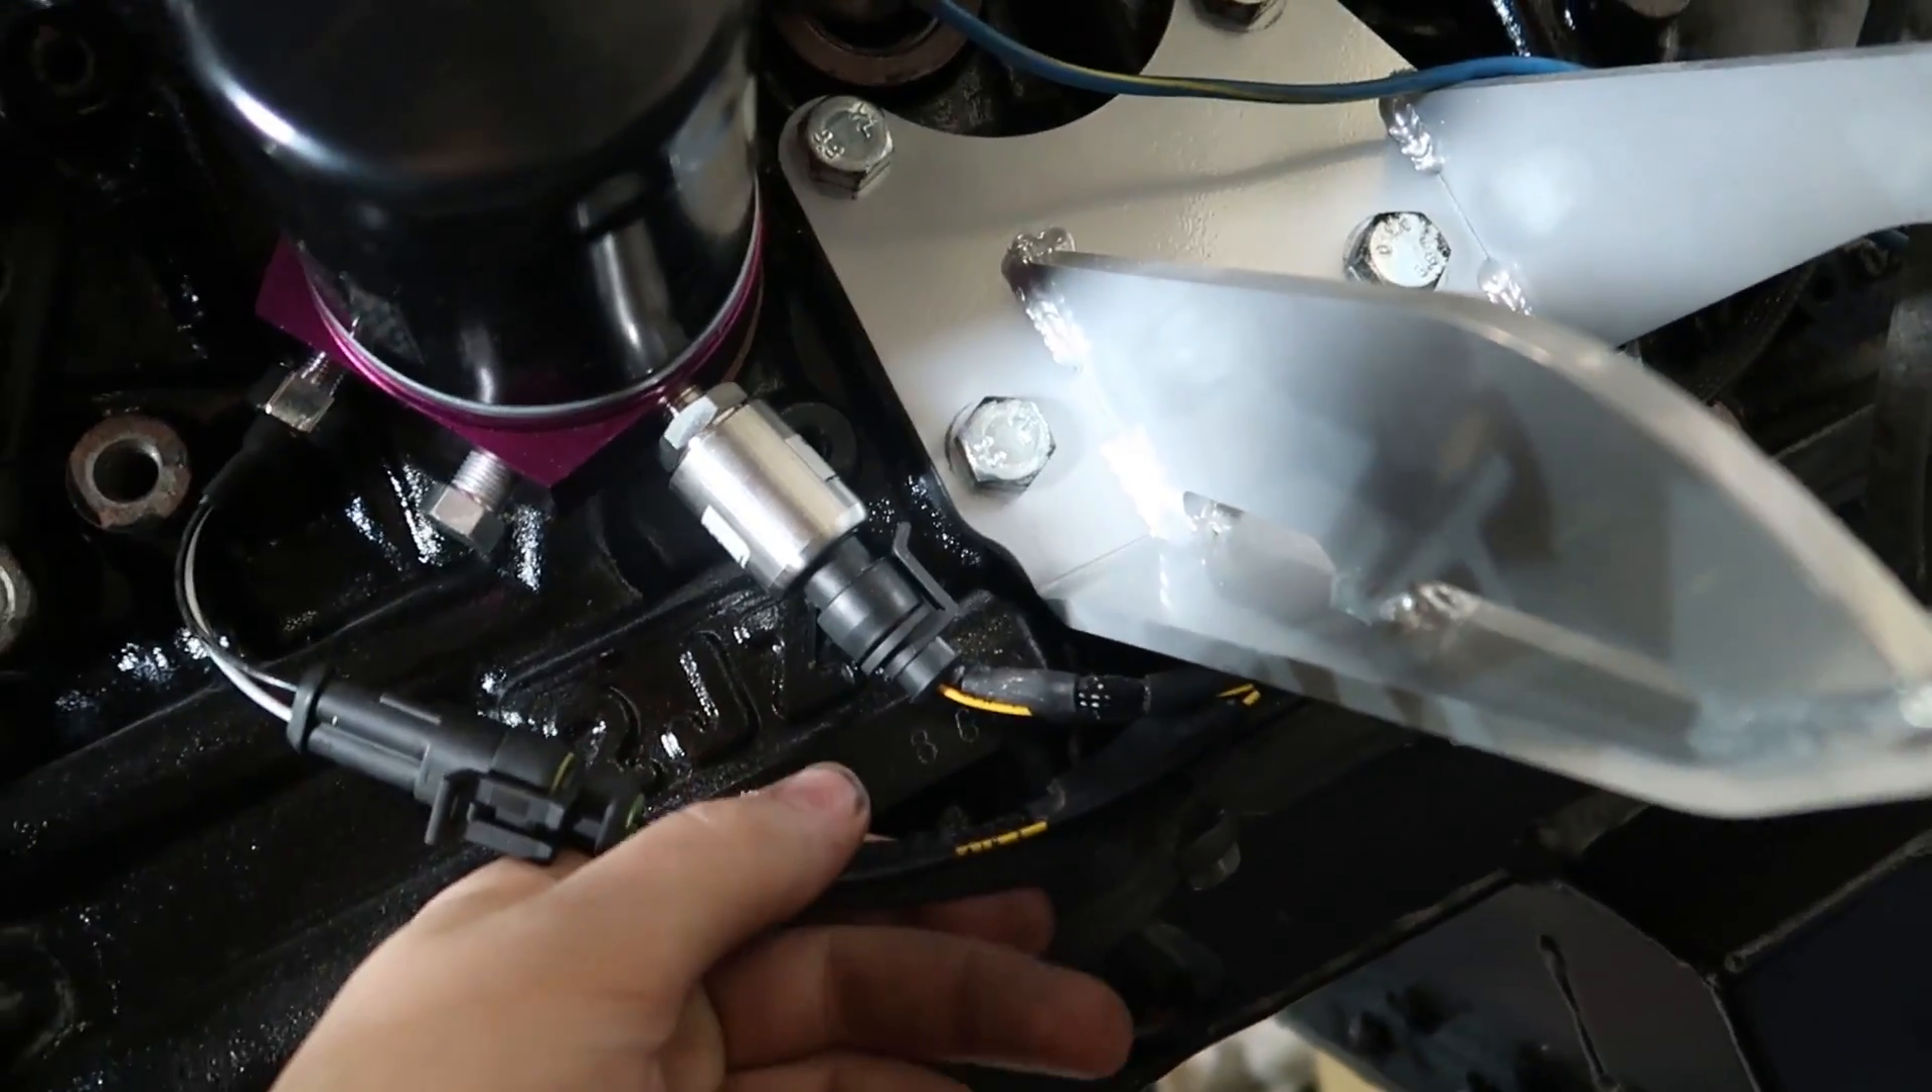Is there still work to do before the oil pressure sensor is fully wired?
No.